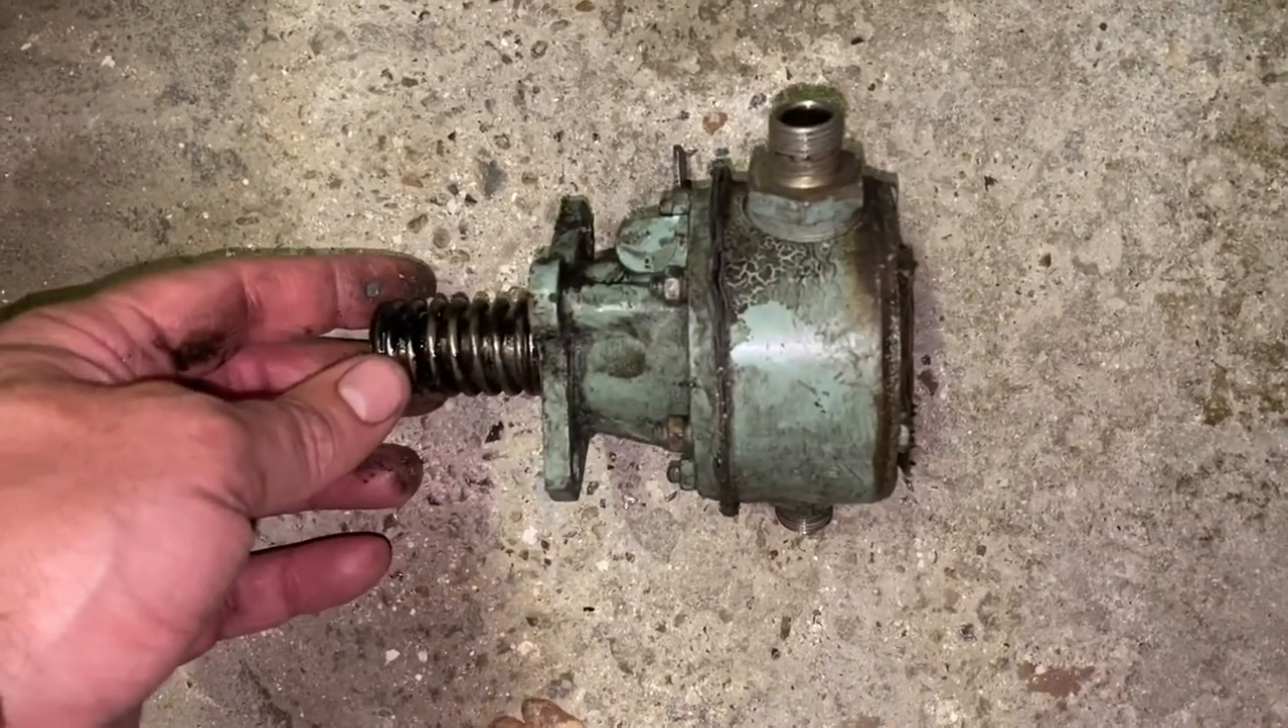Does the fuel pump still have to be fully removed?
No.